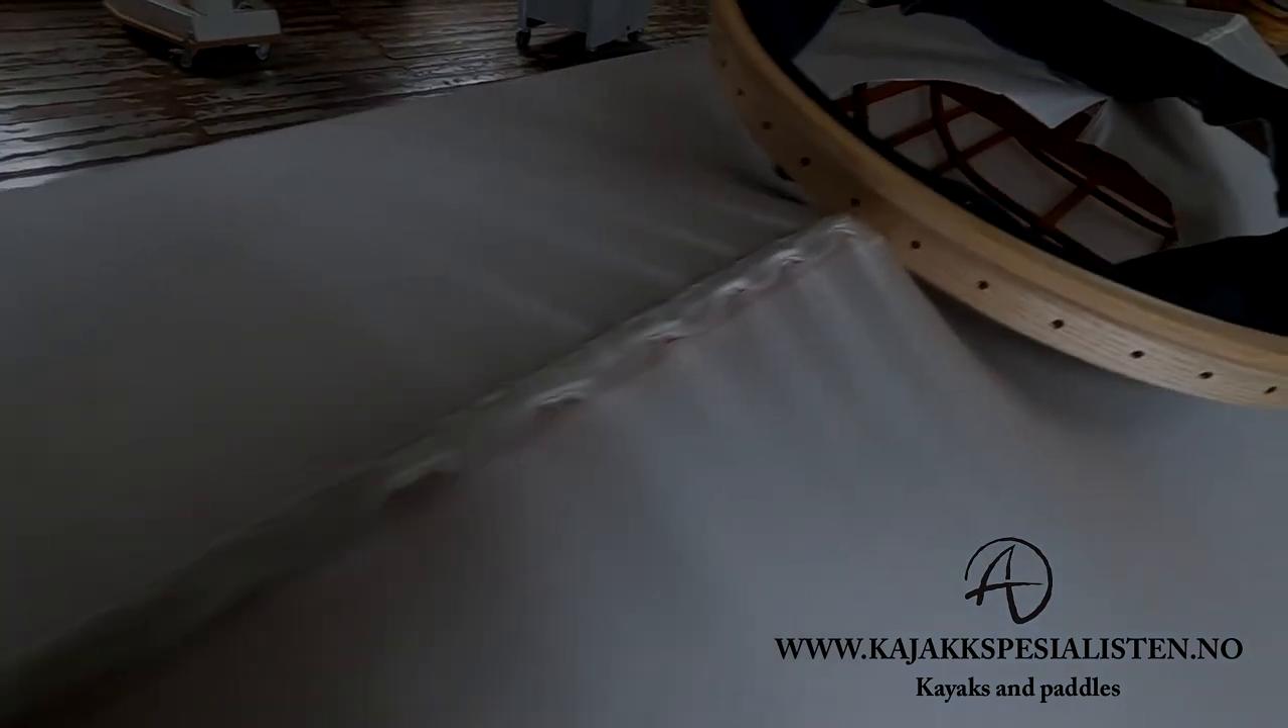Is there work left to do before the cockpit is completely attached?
Yes.